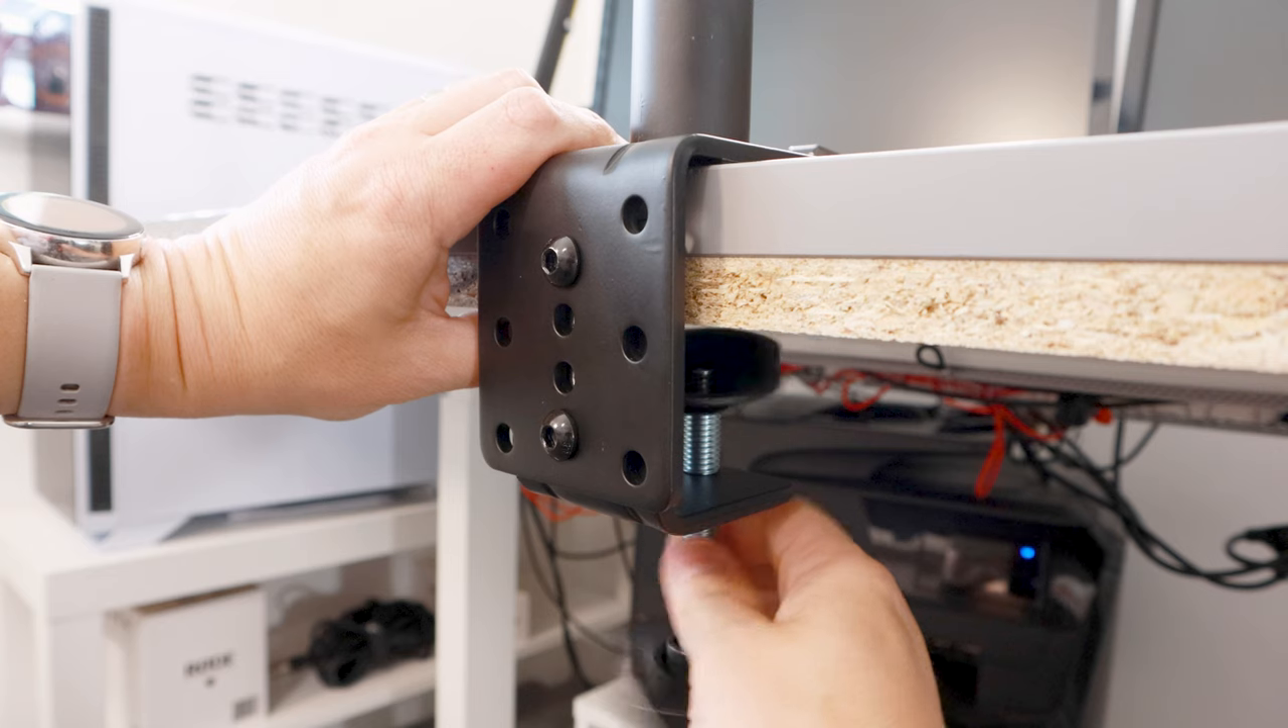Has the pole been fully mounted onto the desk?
No.